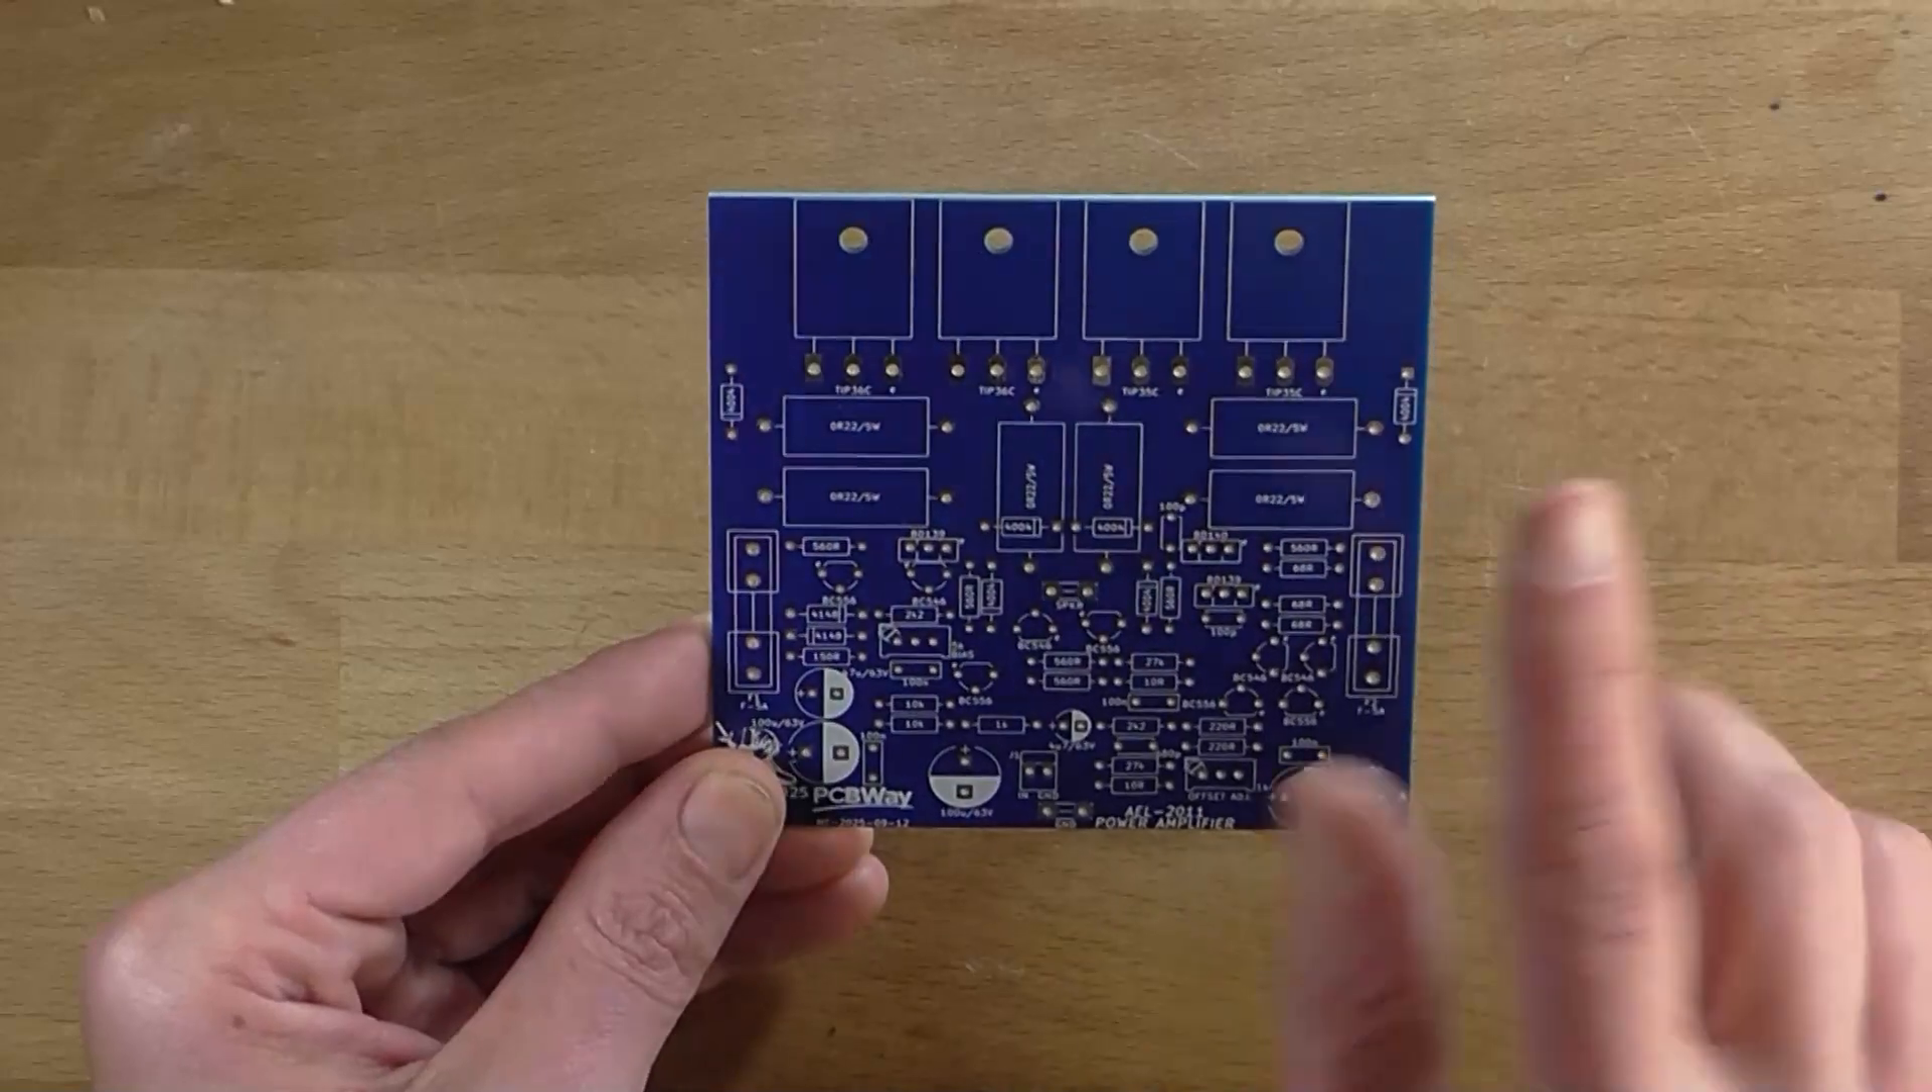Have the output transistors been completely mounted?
No.